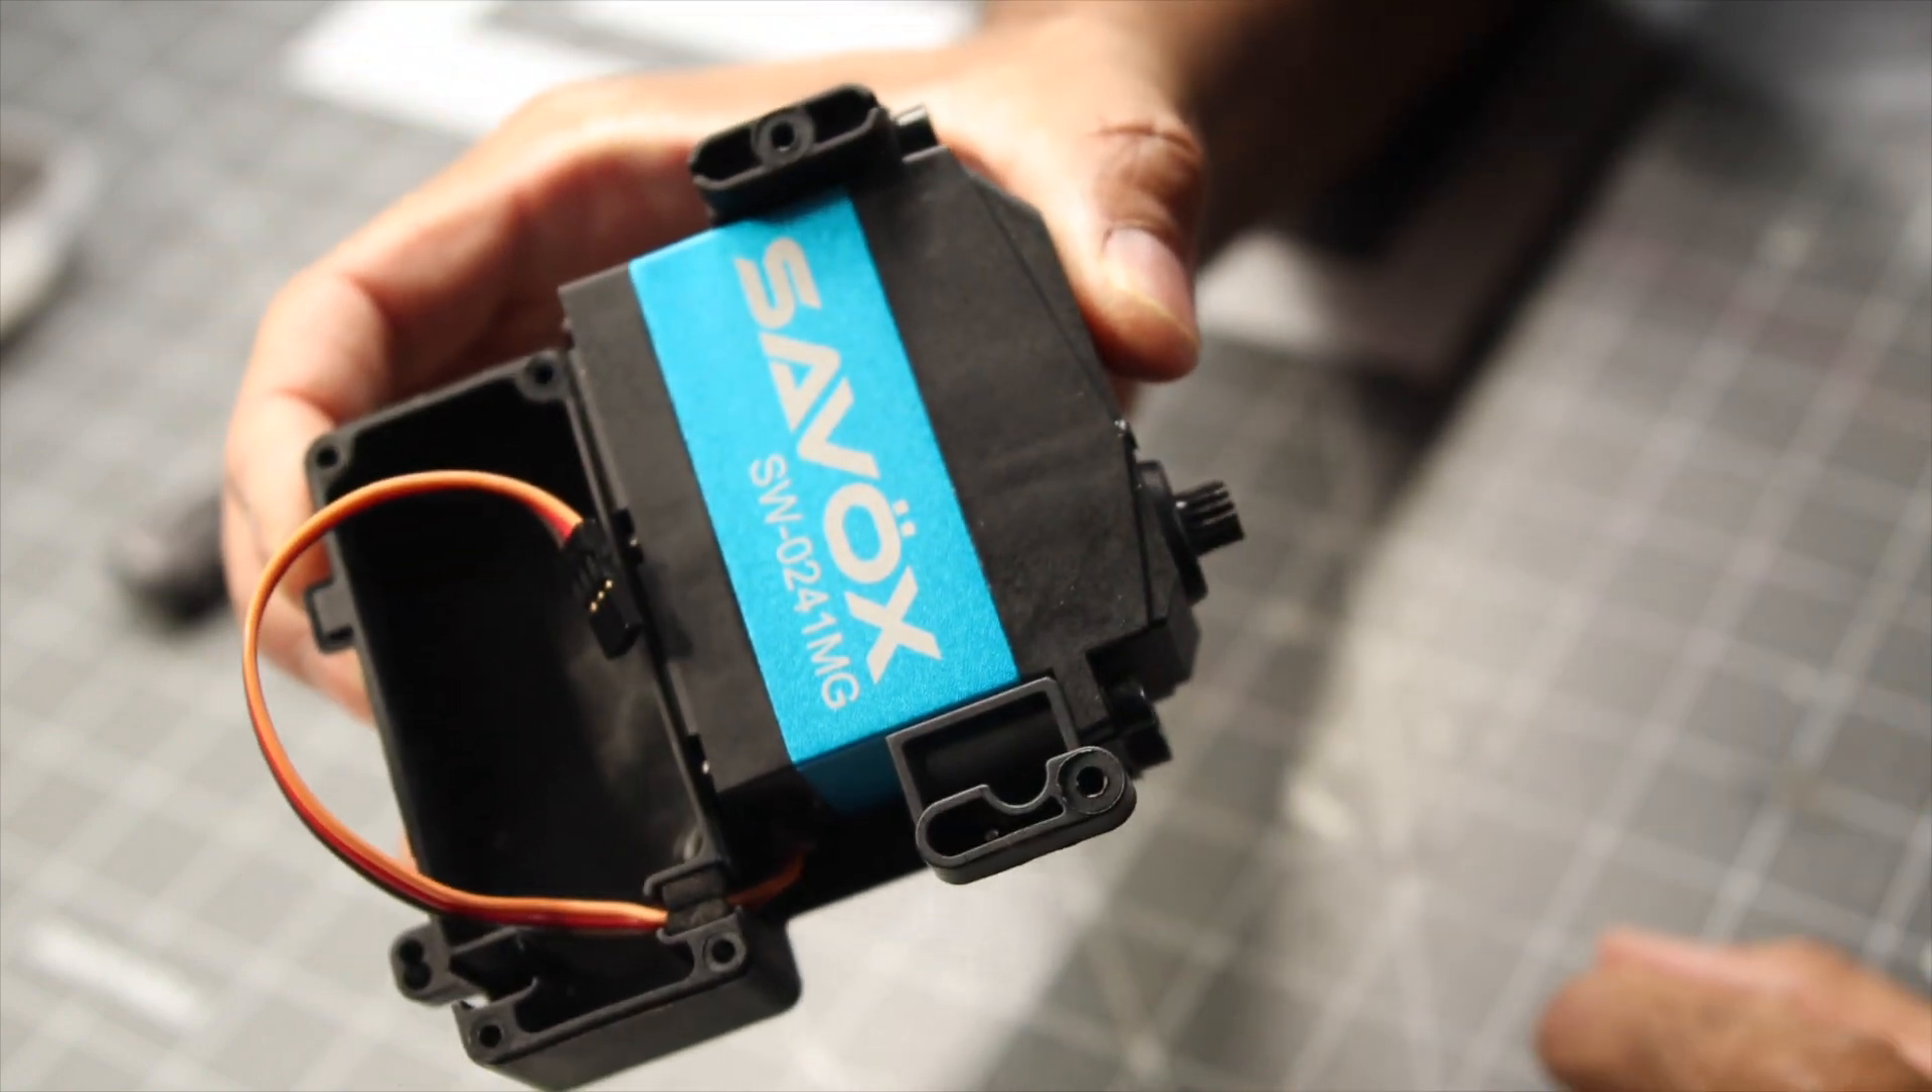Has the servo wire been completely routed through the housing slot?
Yes.